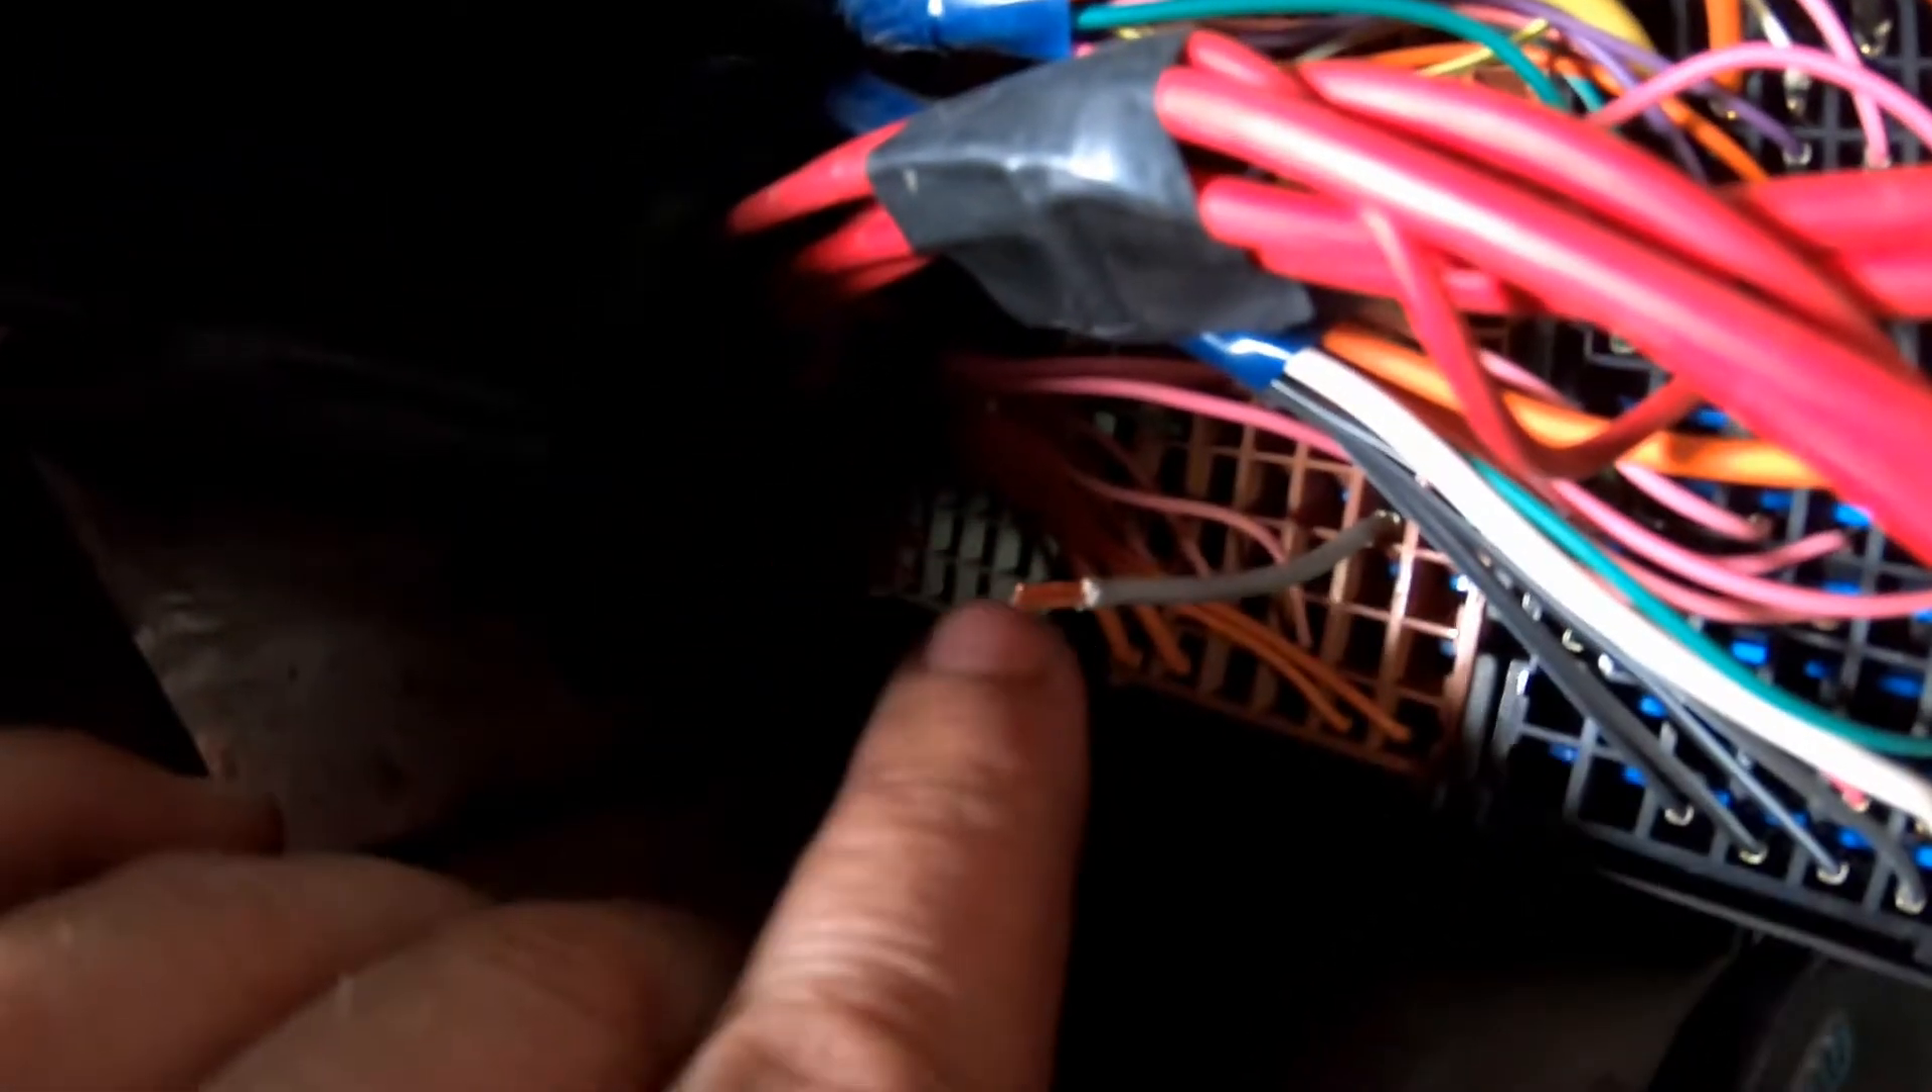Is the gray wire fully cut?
Yes.